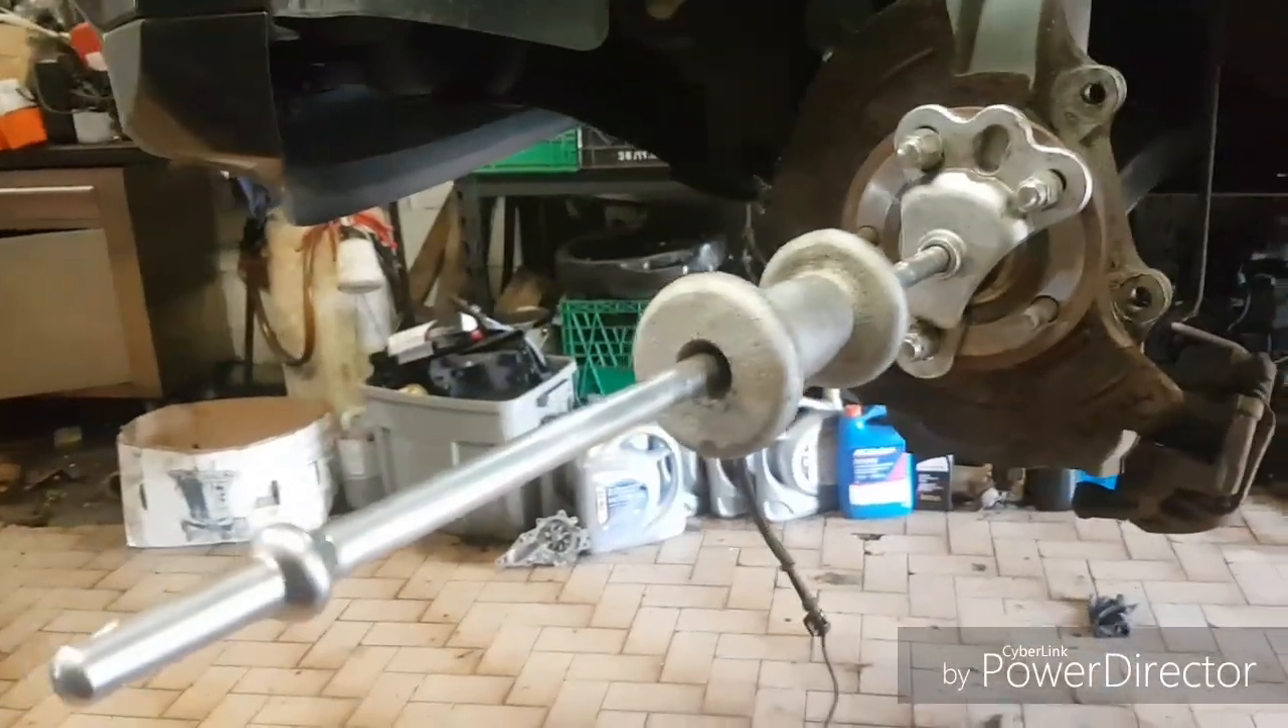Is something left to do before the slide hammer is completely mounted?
No.